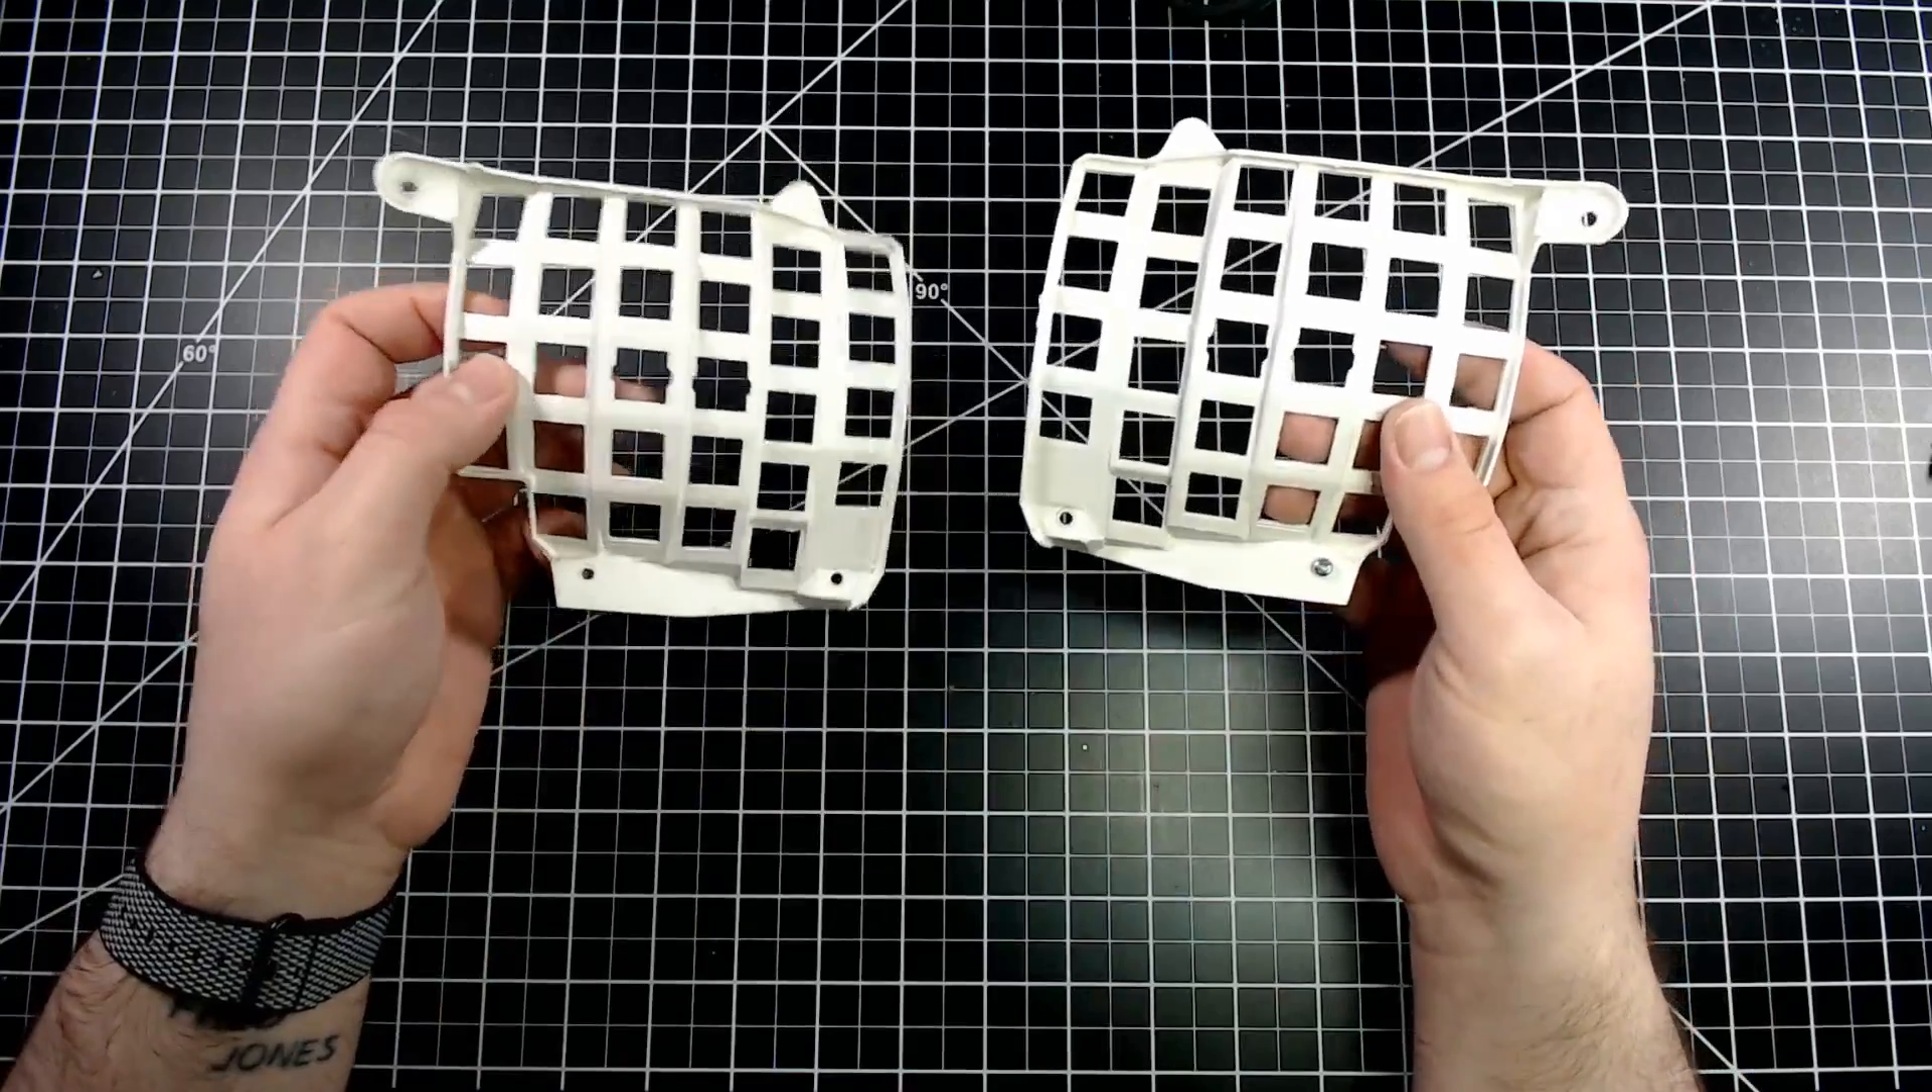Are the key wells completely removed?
Yes.